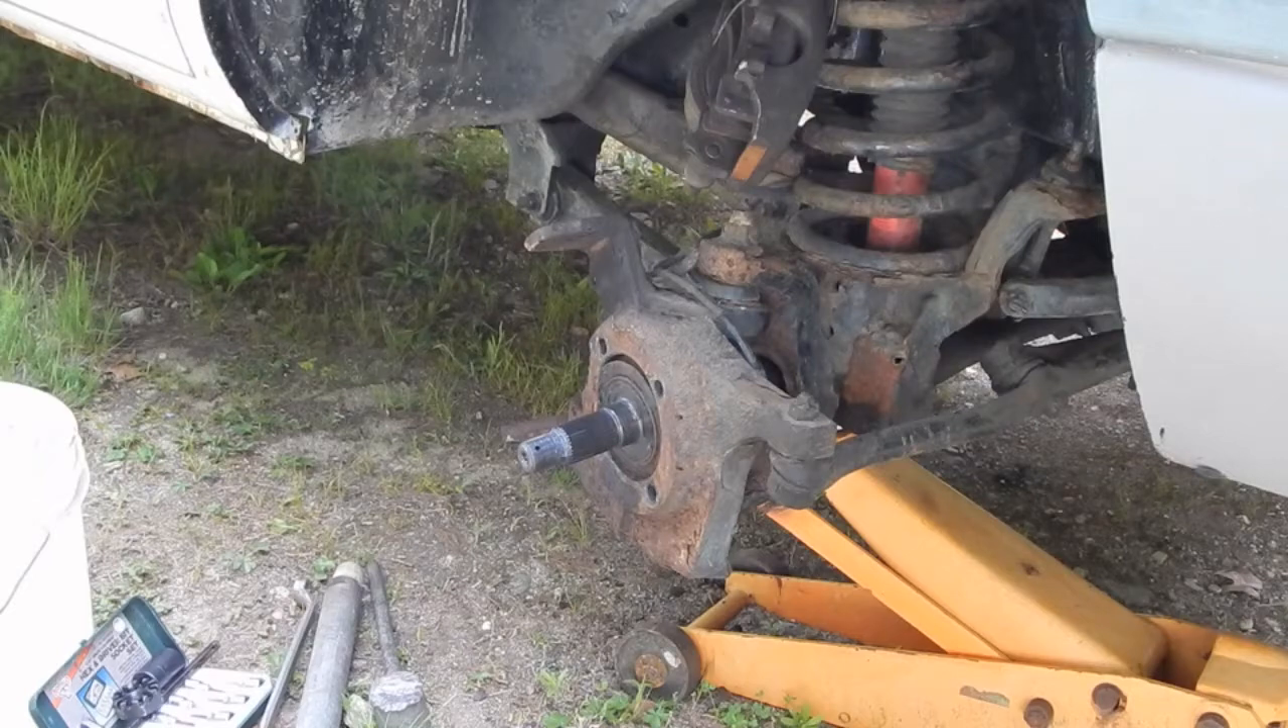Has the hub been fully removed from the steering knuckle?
Yes.